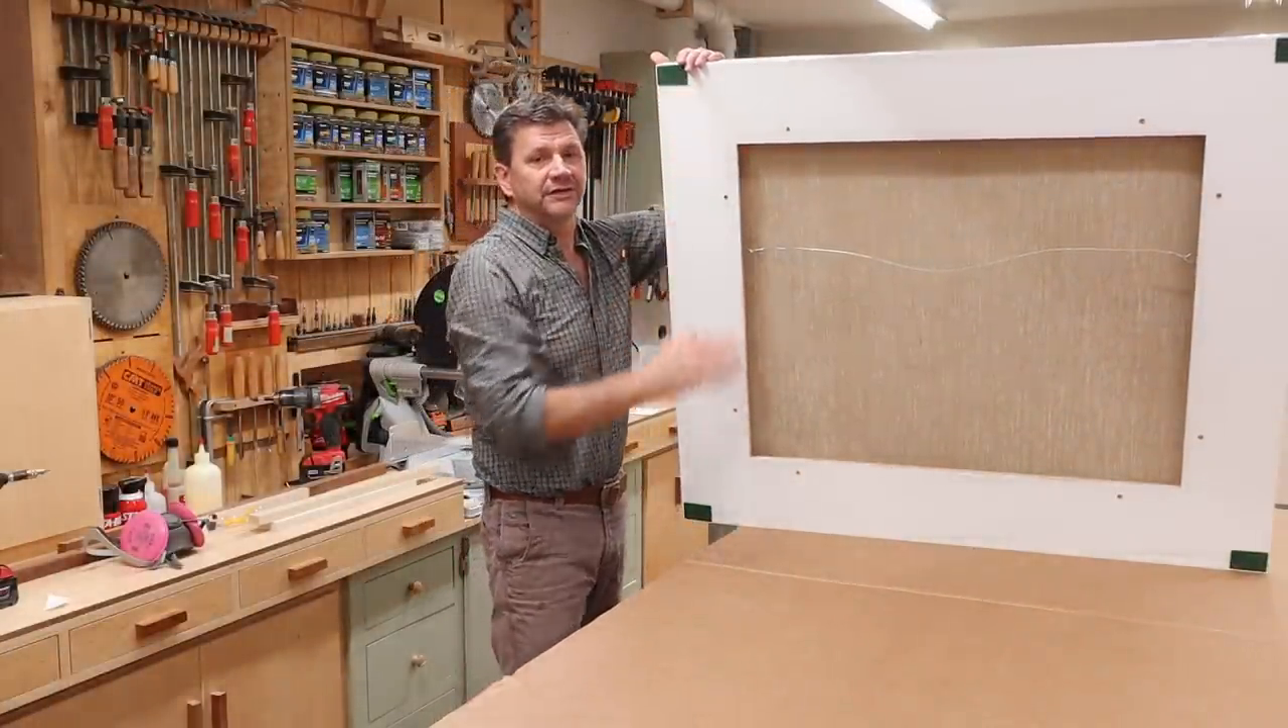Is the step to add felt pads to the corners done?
Yes.